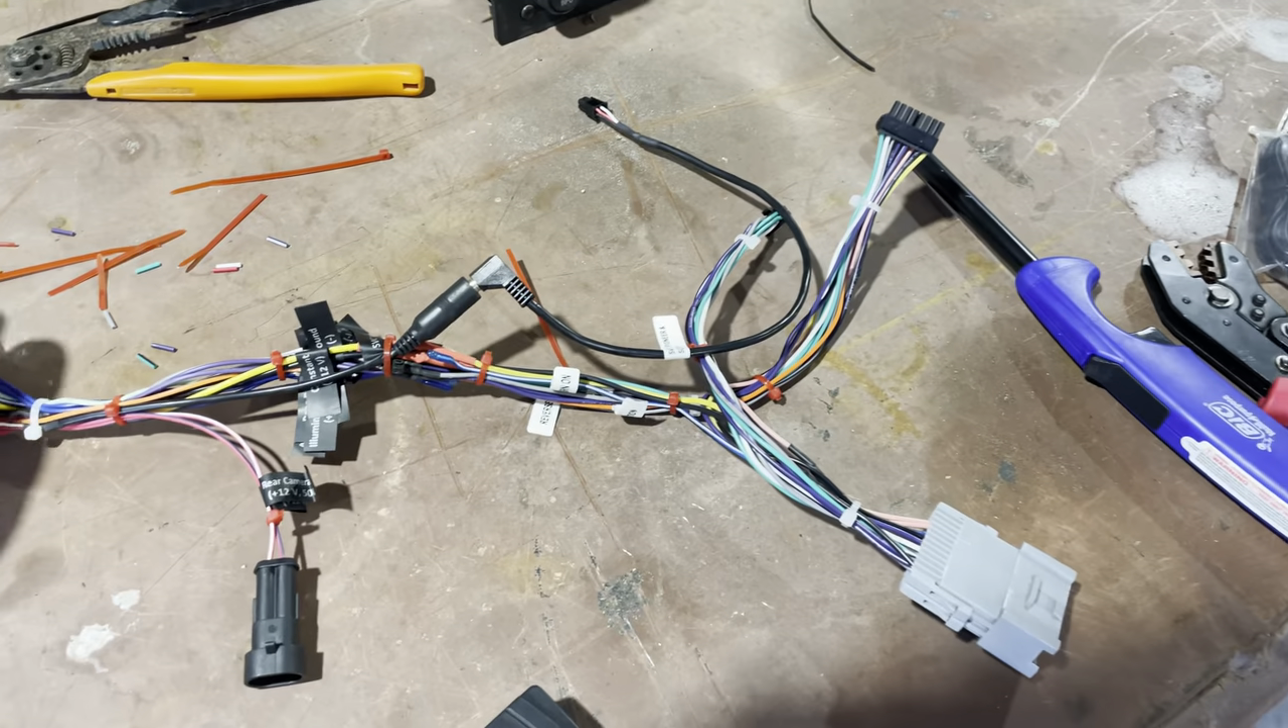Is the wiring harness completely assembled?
Yes.